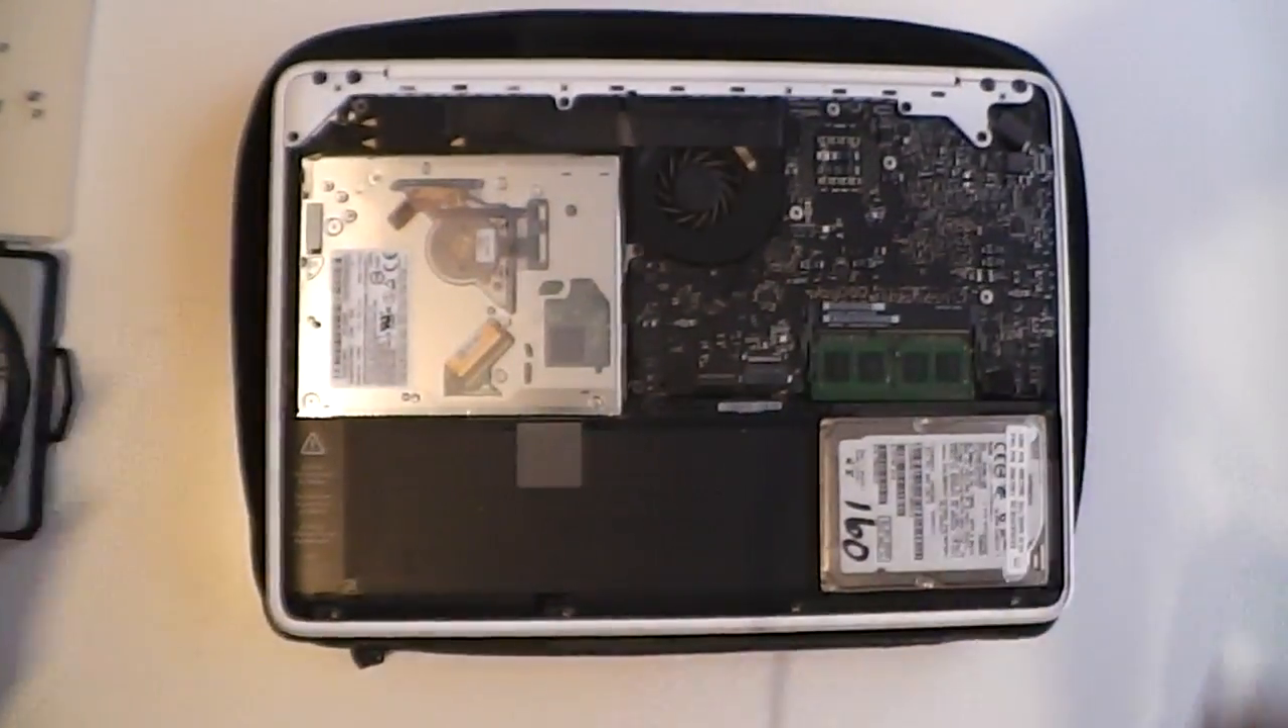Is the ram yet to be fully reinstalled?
No.